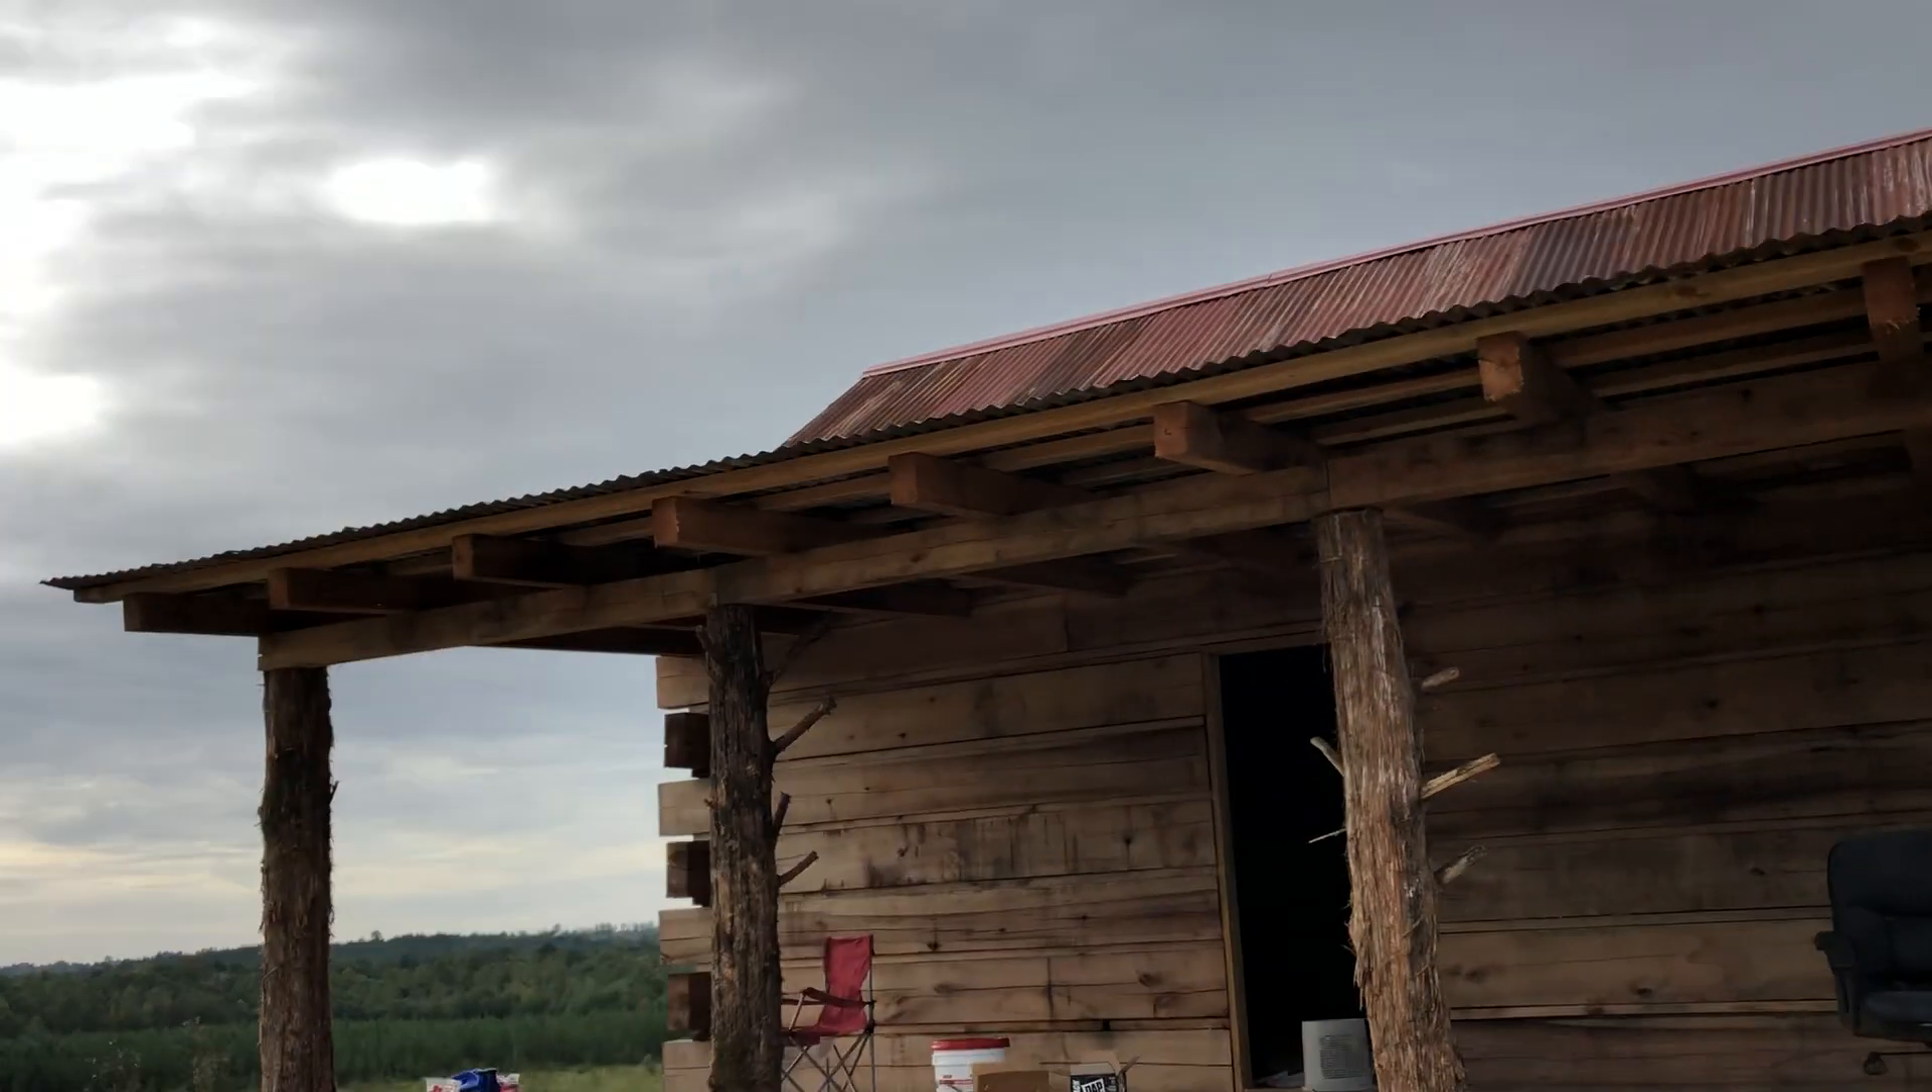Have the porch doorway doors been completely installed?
No.